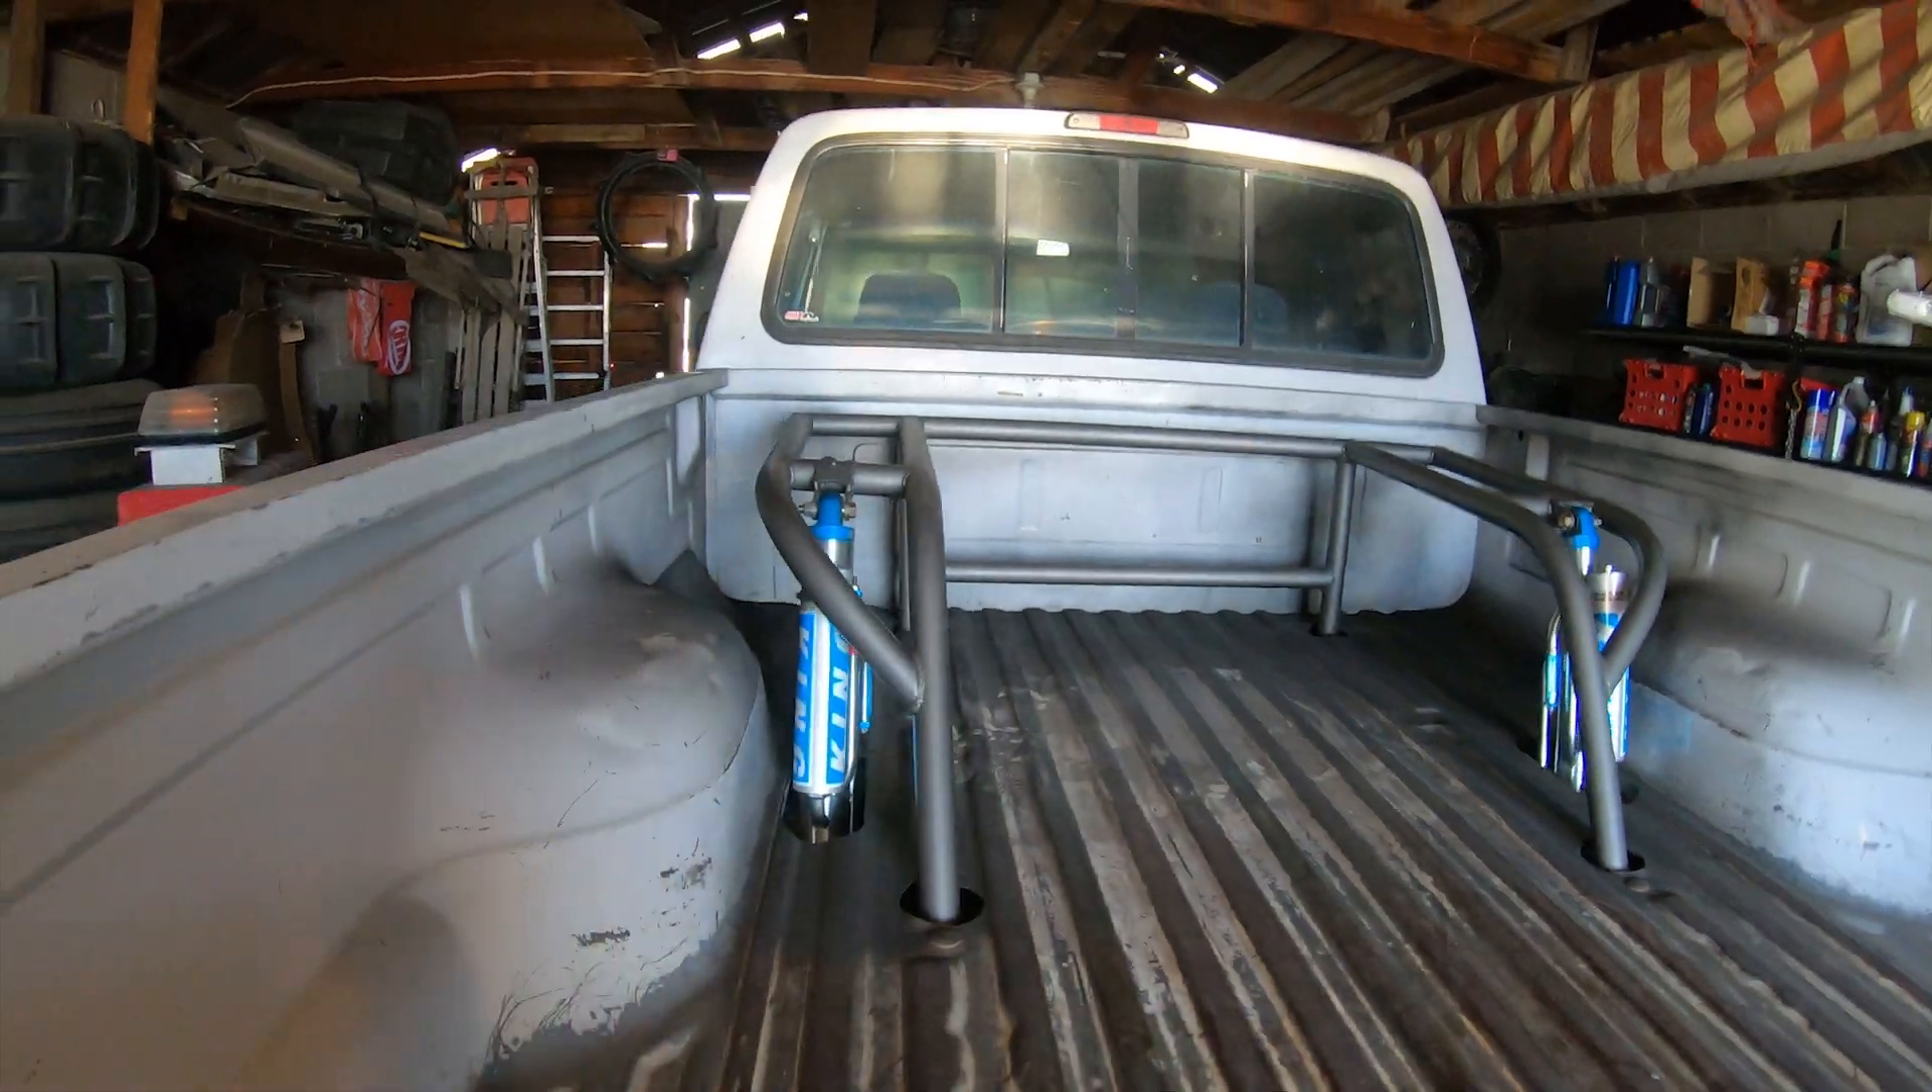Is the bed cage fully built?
Yes.